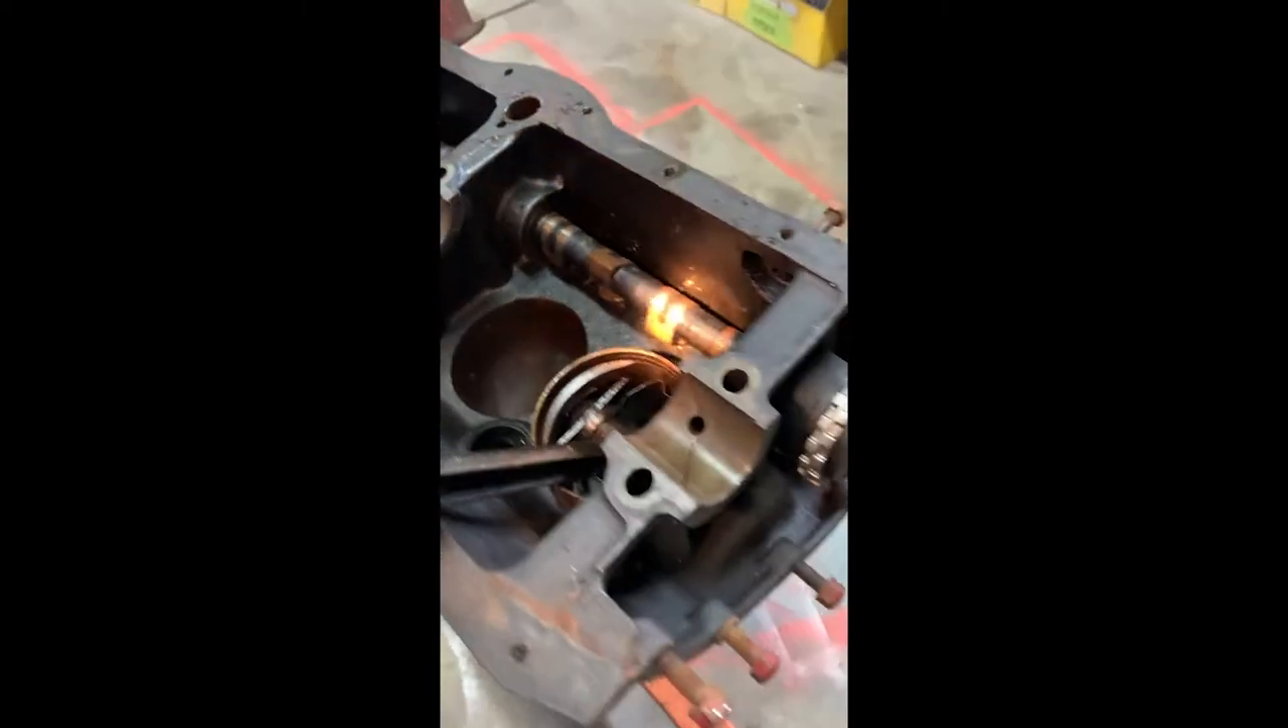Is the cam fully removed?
No.